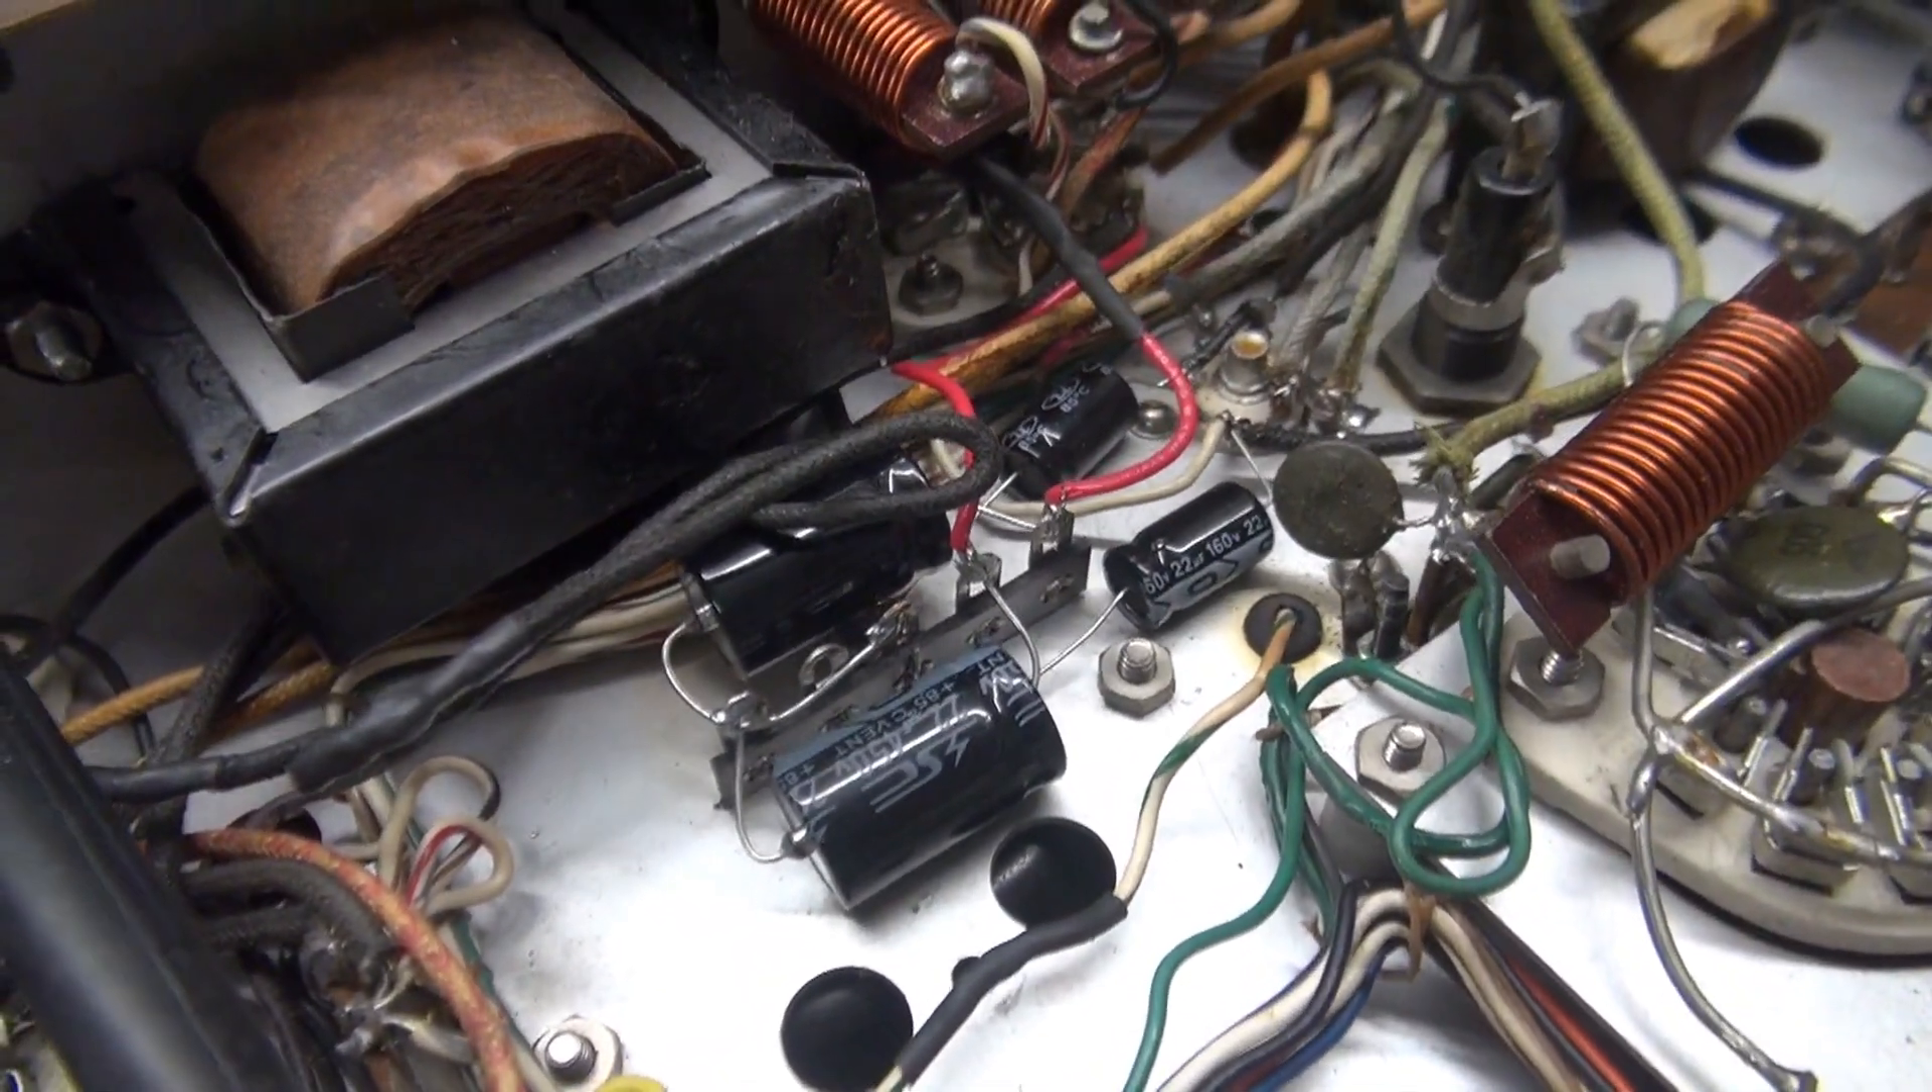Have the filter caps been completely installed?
Yes.